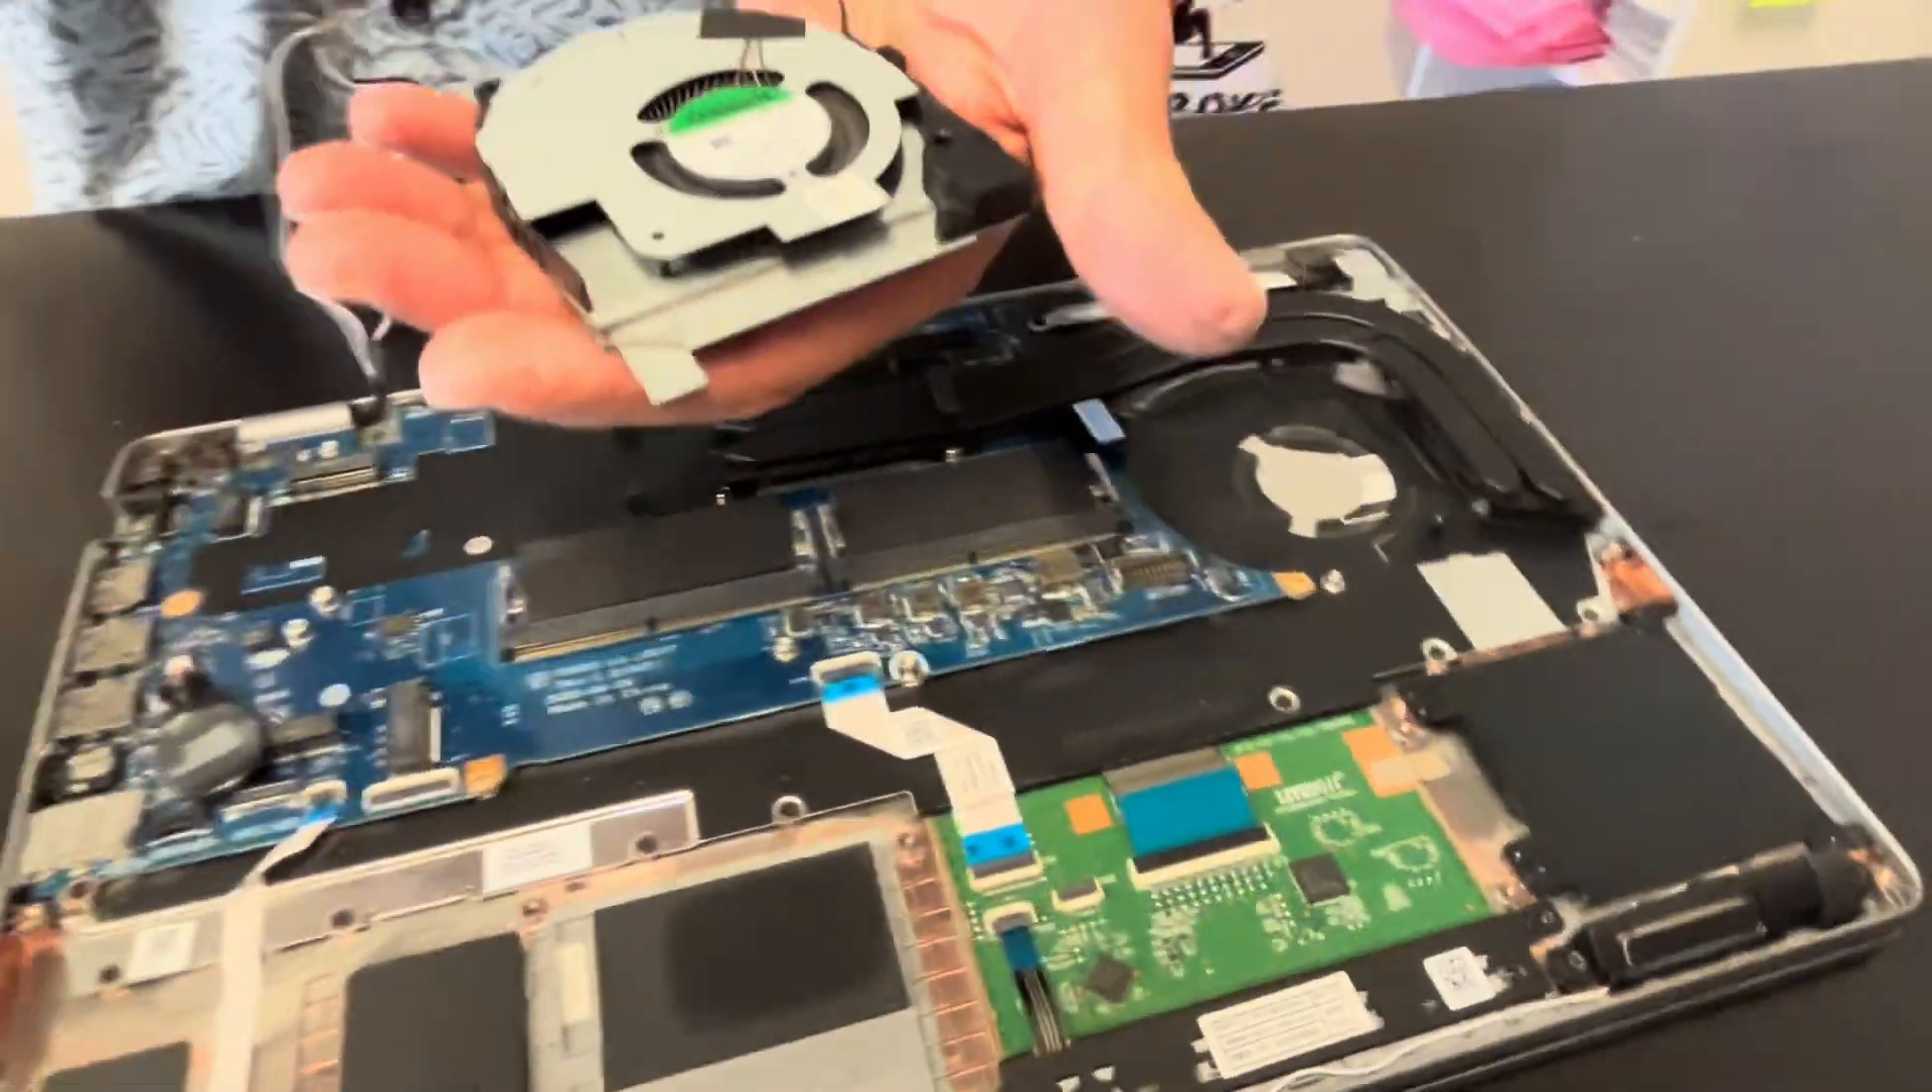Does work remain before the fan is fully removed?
No.